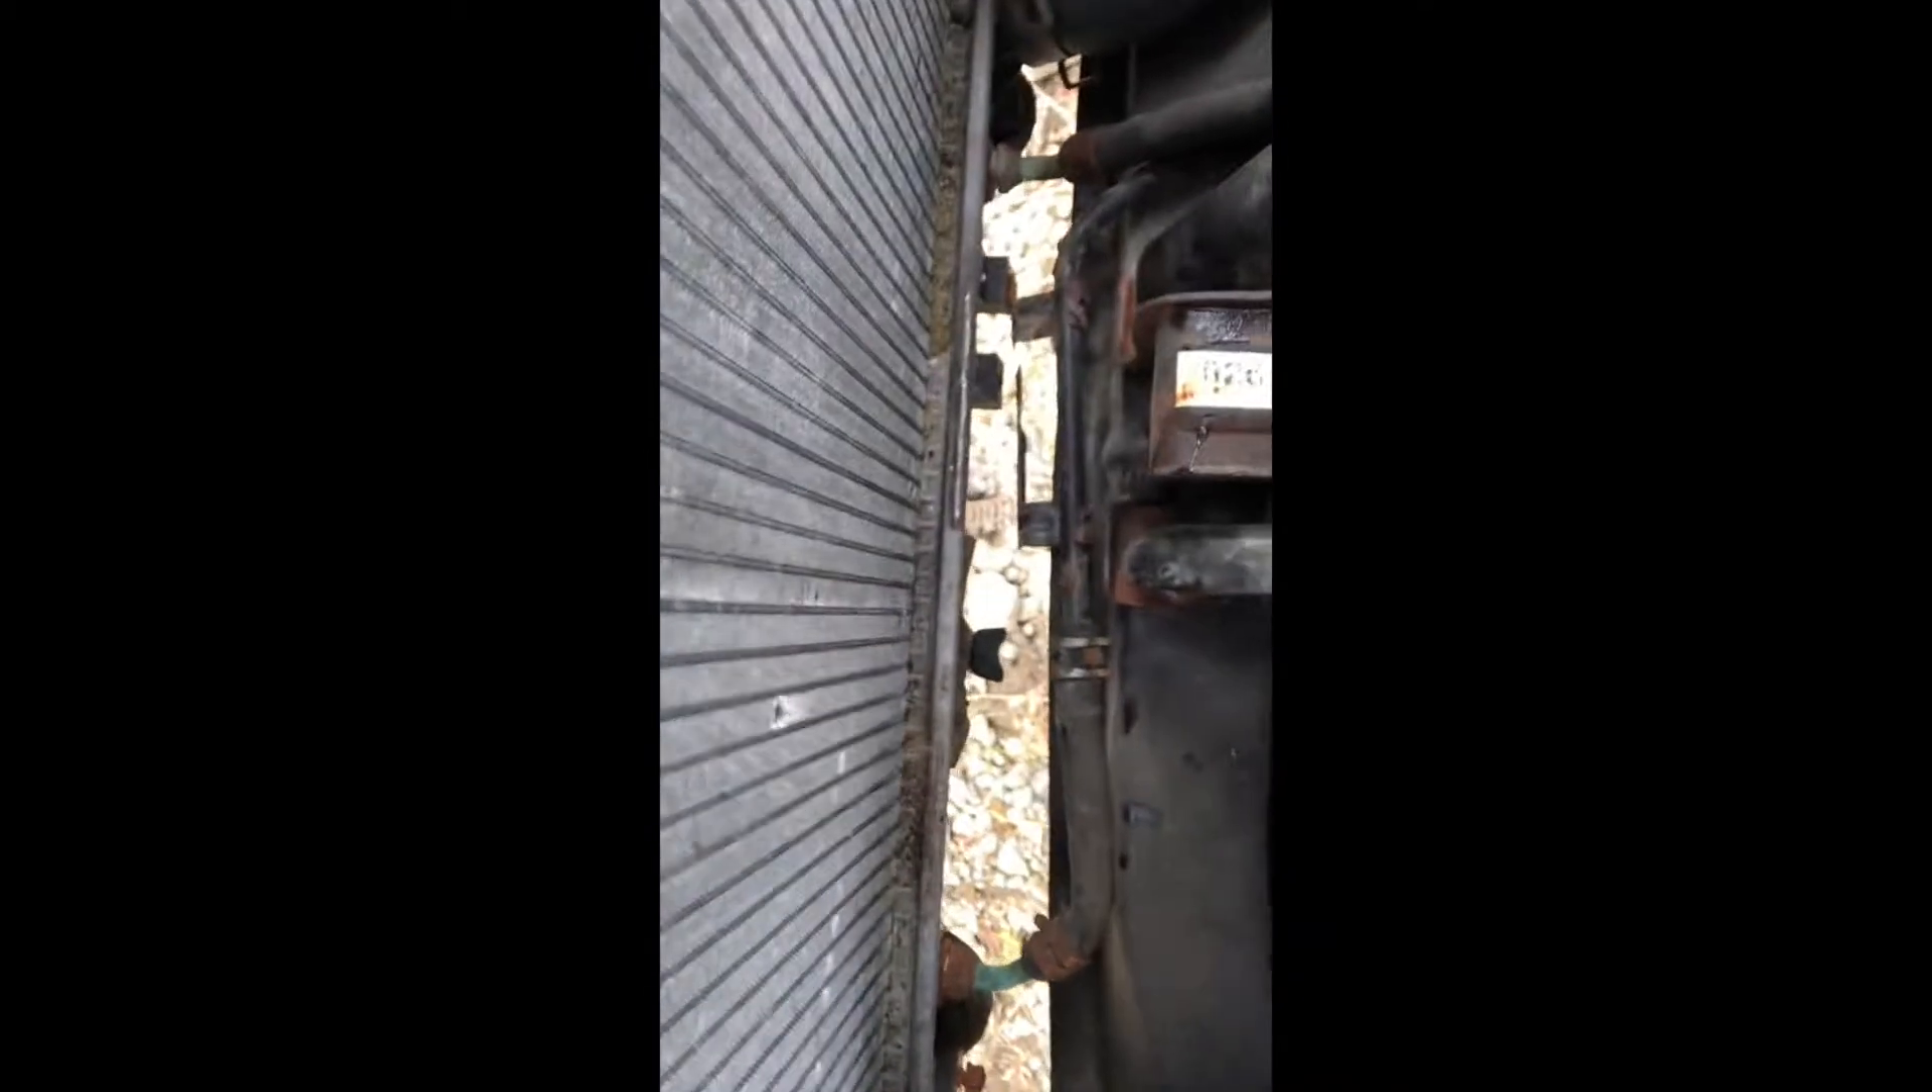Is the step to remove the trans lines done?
No.